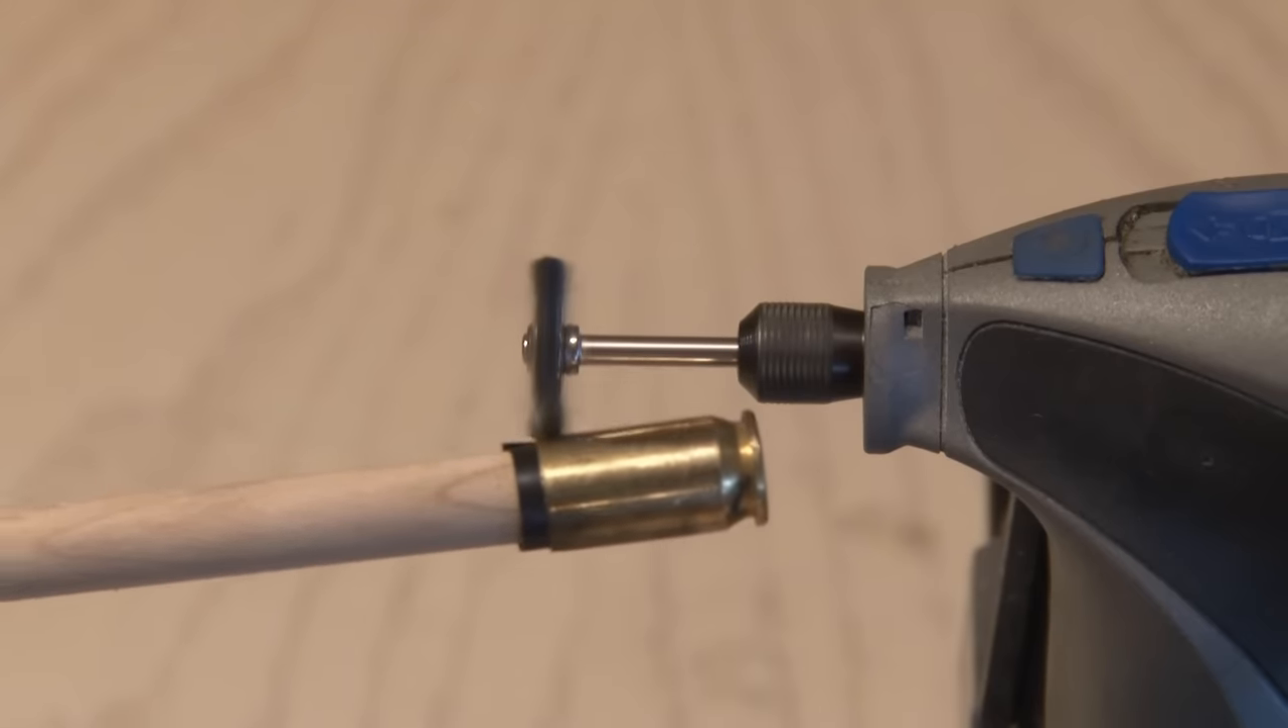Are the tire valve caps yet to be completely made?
Yes.